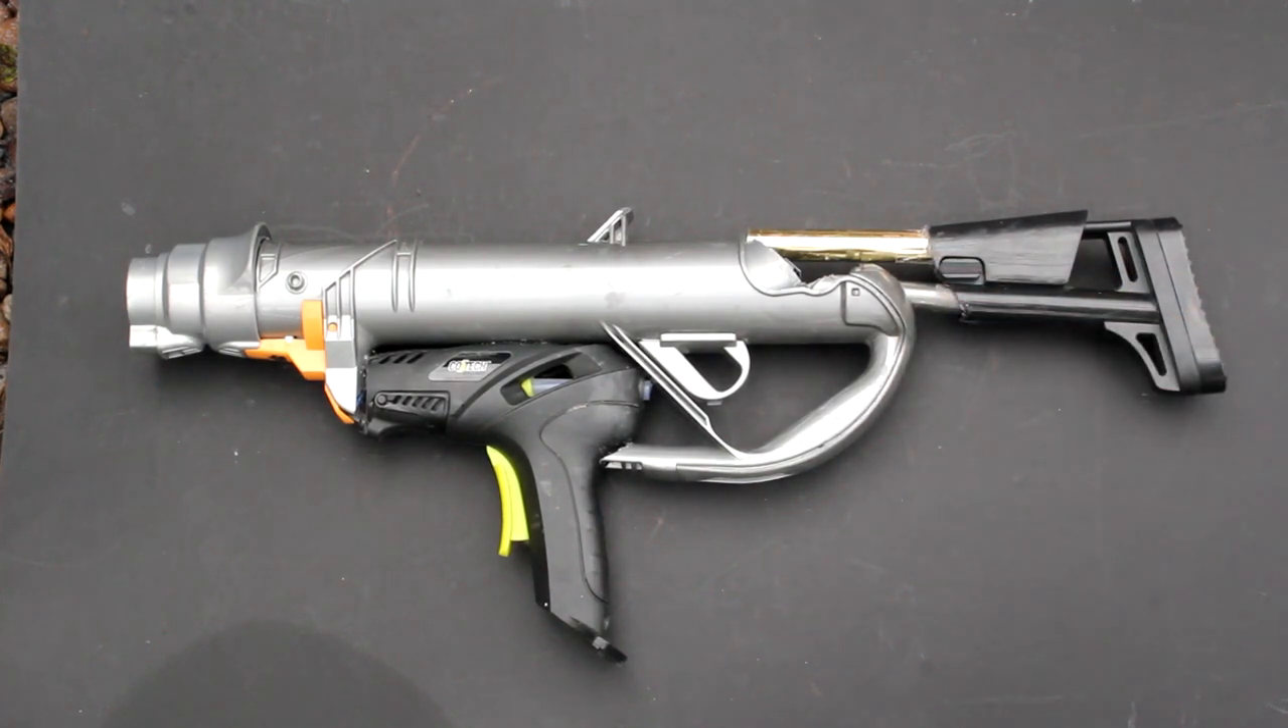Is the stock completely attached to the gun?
Yes.